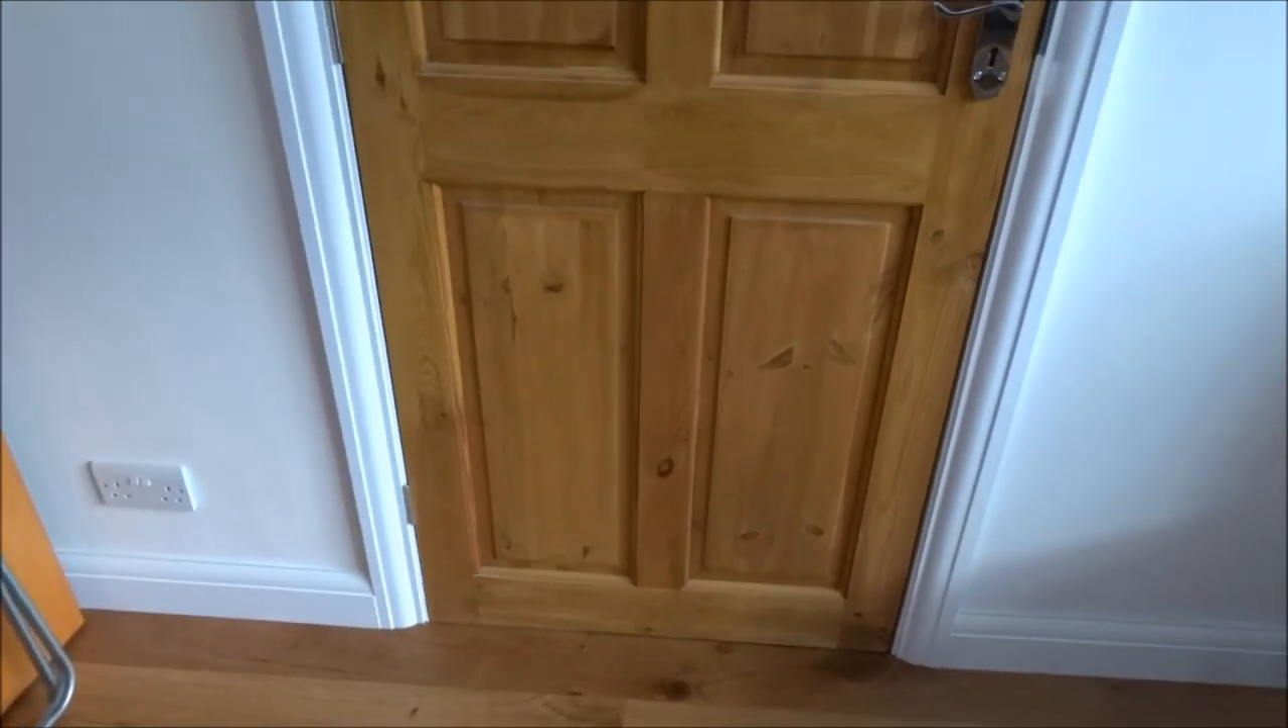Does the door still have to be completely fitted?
No.